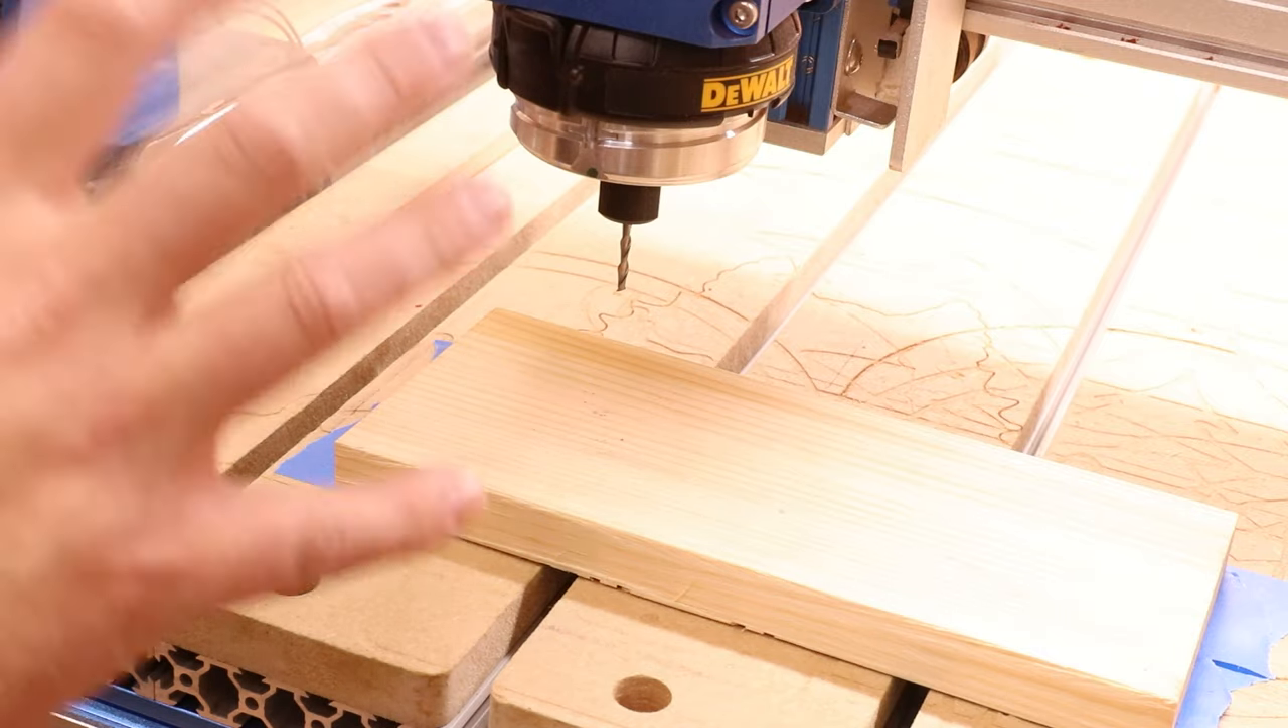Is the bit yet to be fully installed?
No.